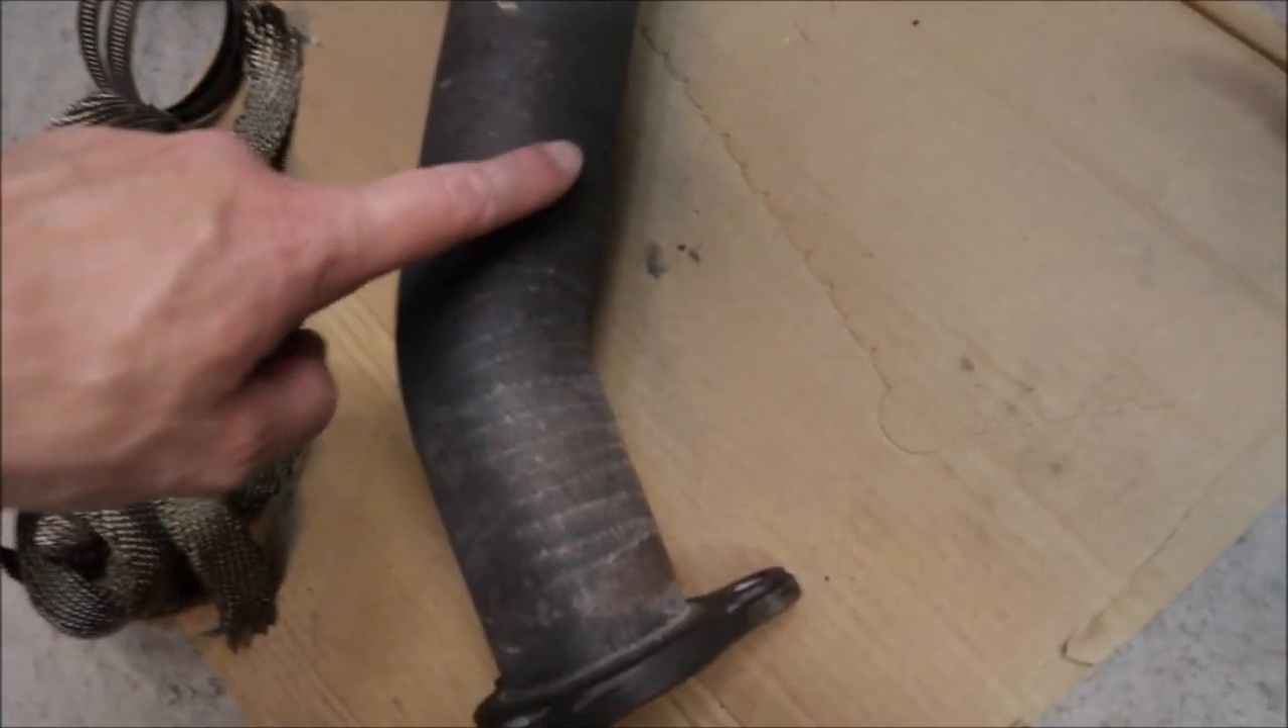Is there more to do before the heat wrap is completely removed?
No.